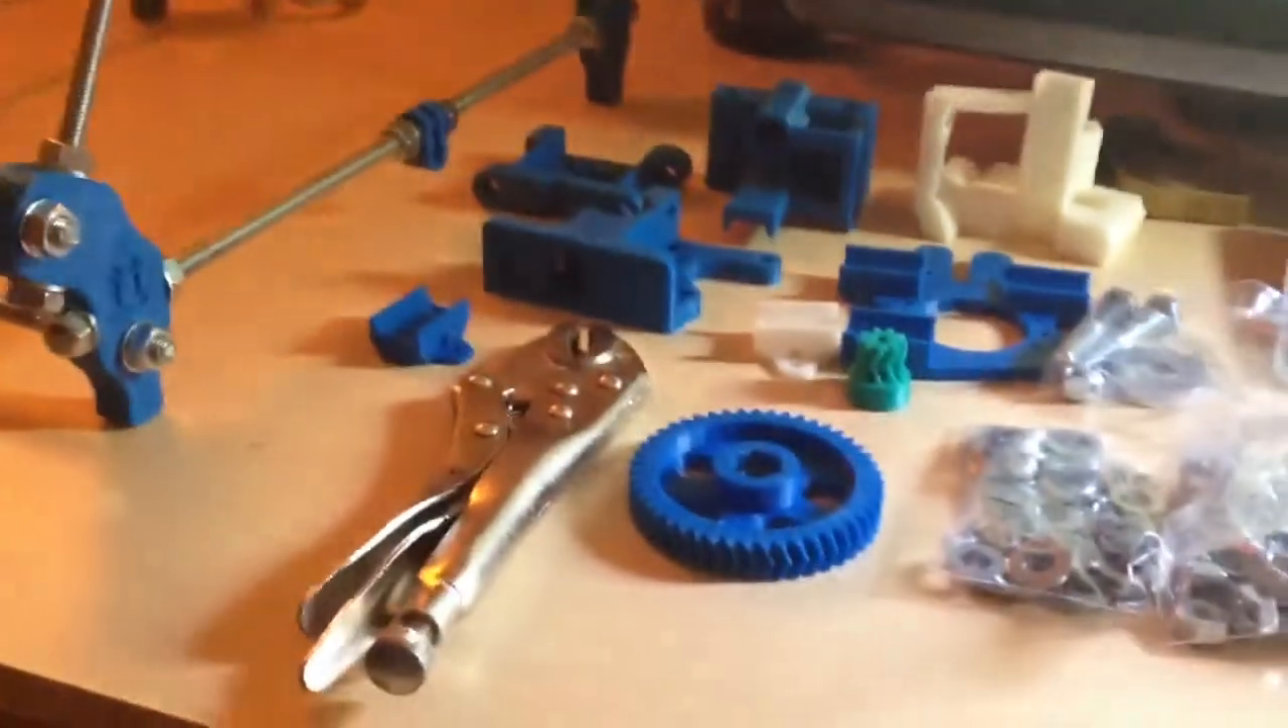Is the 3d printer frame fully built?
No.